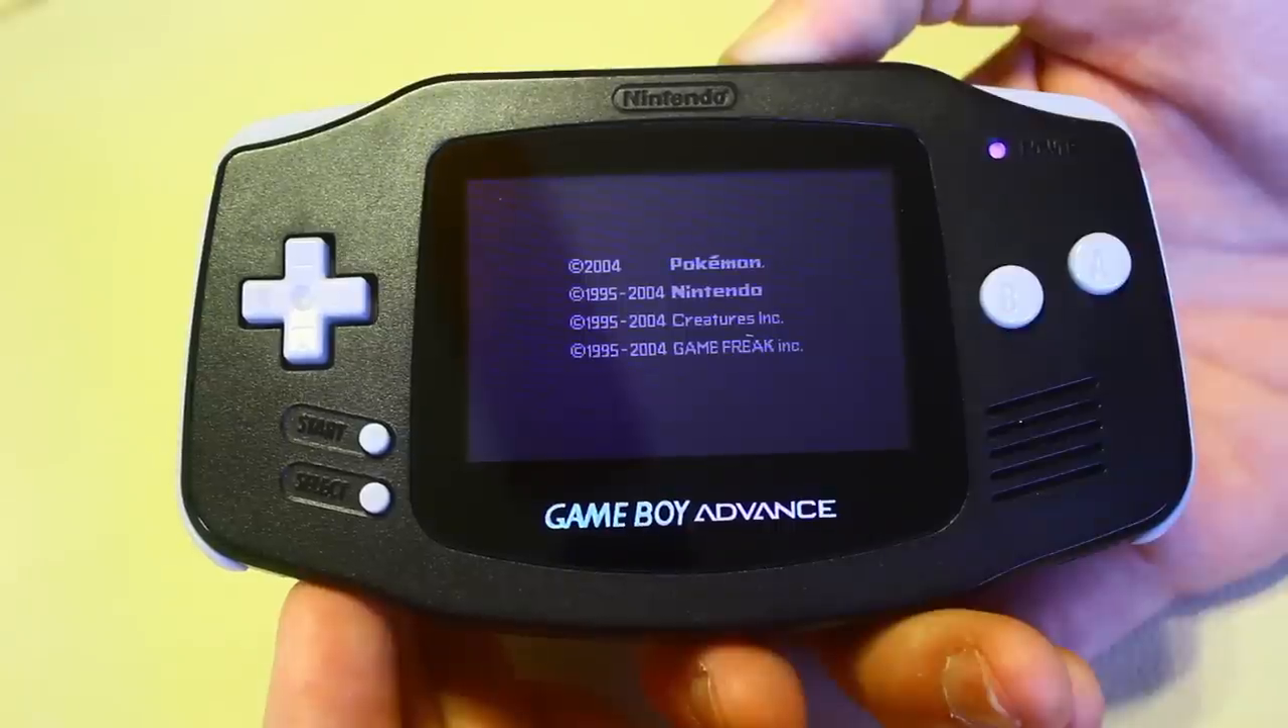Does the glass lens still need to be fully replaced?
No.